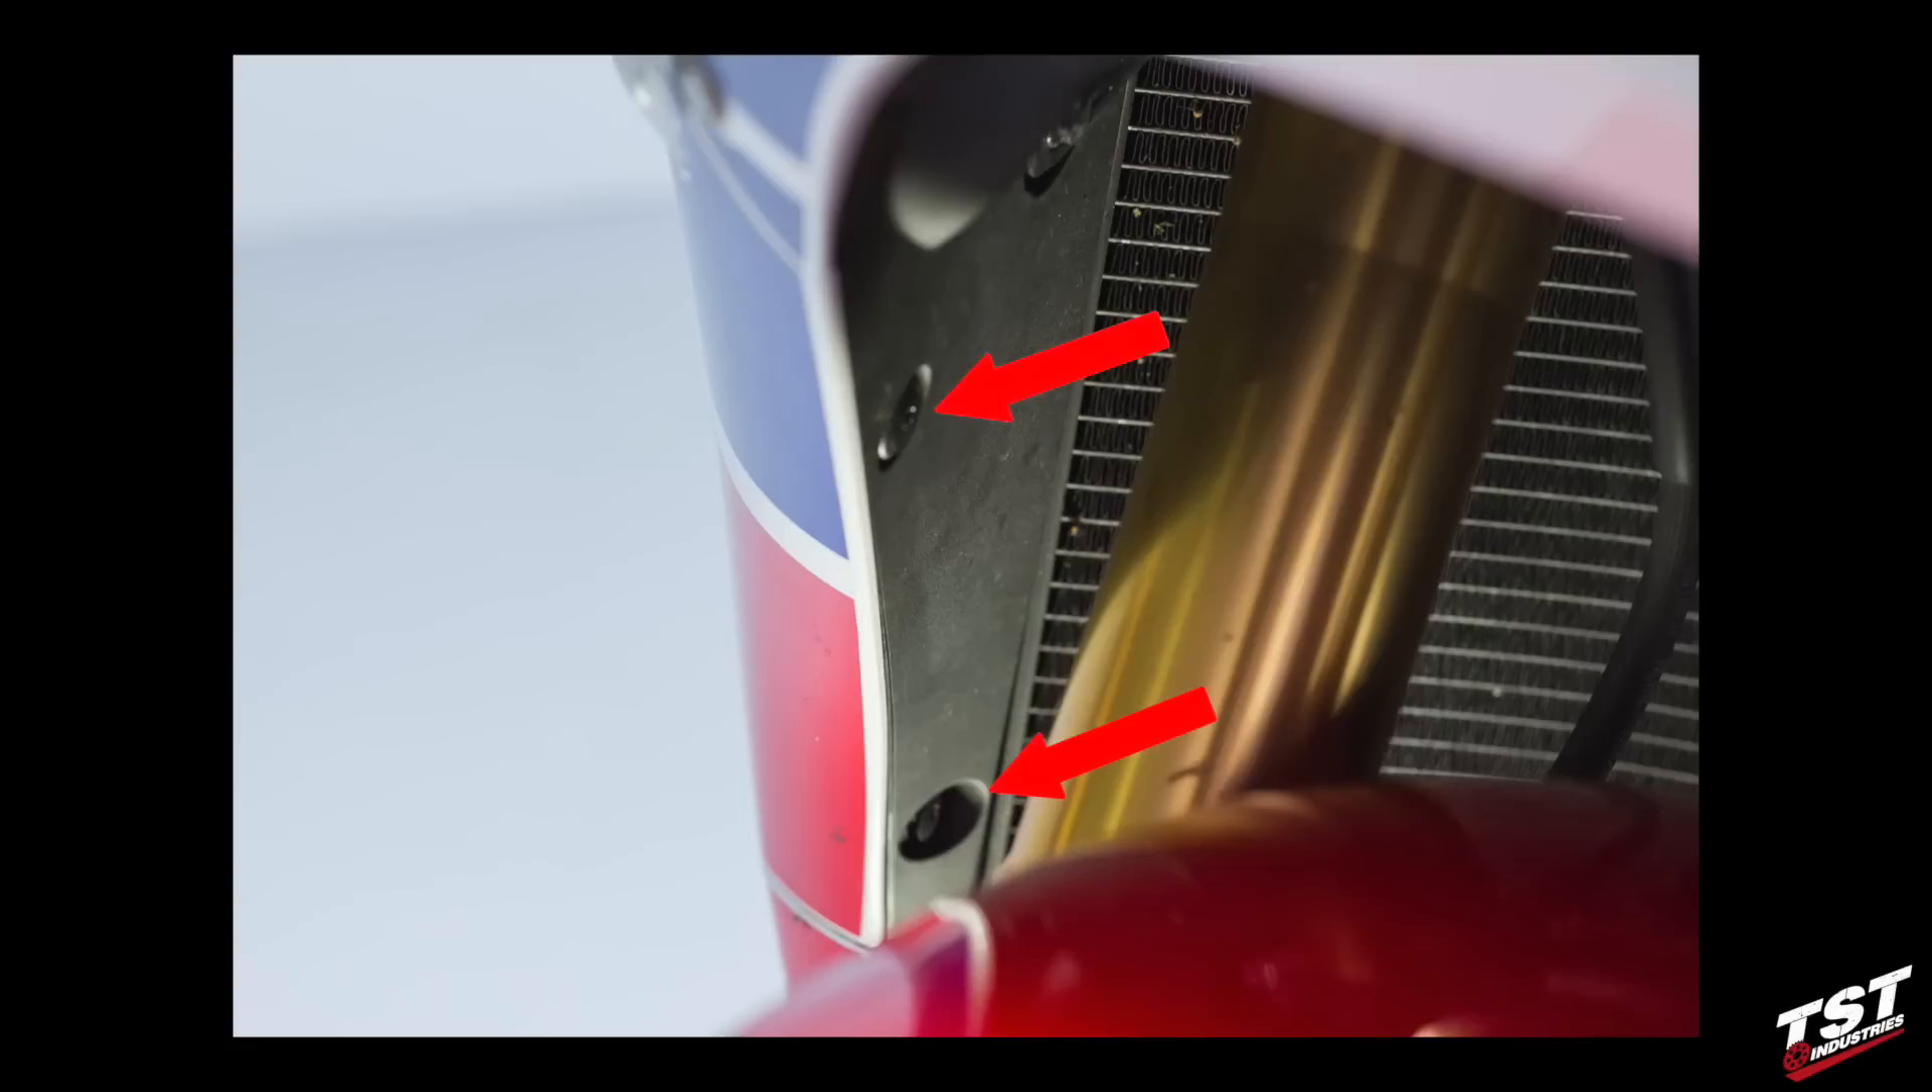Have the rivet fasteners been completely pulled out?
No.